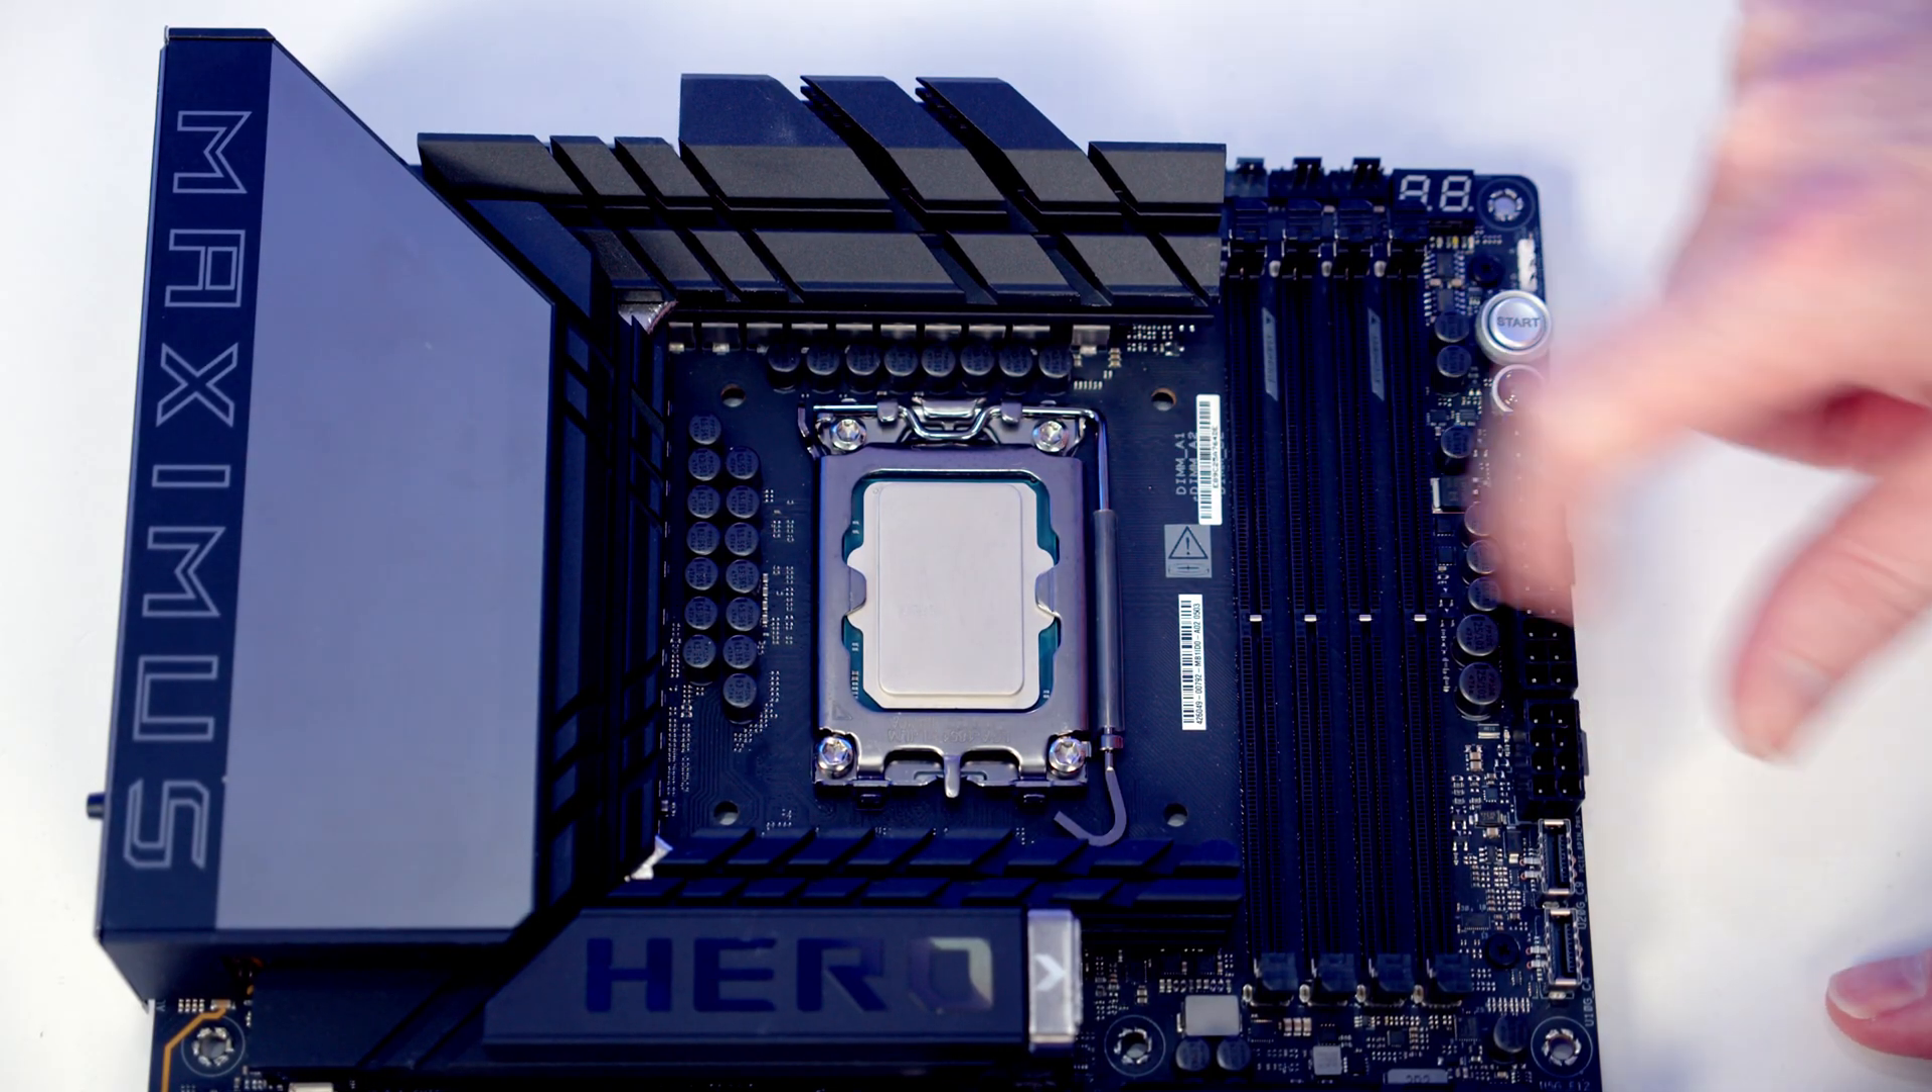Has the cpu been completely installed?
Yes.